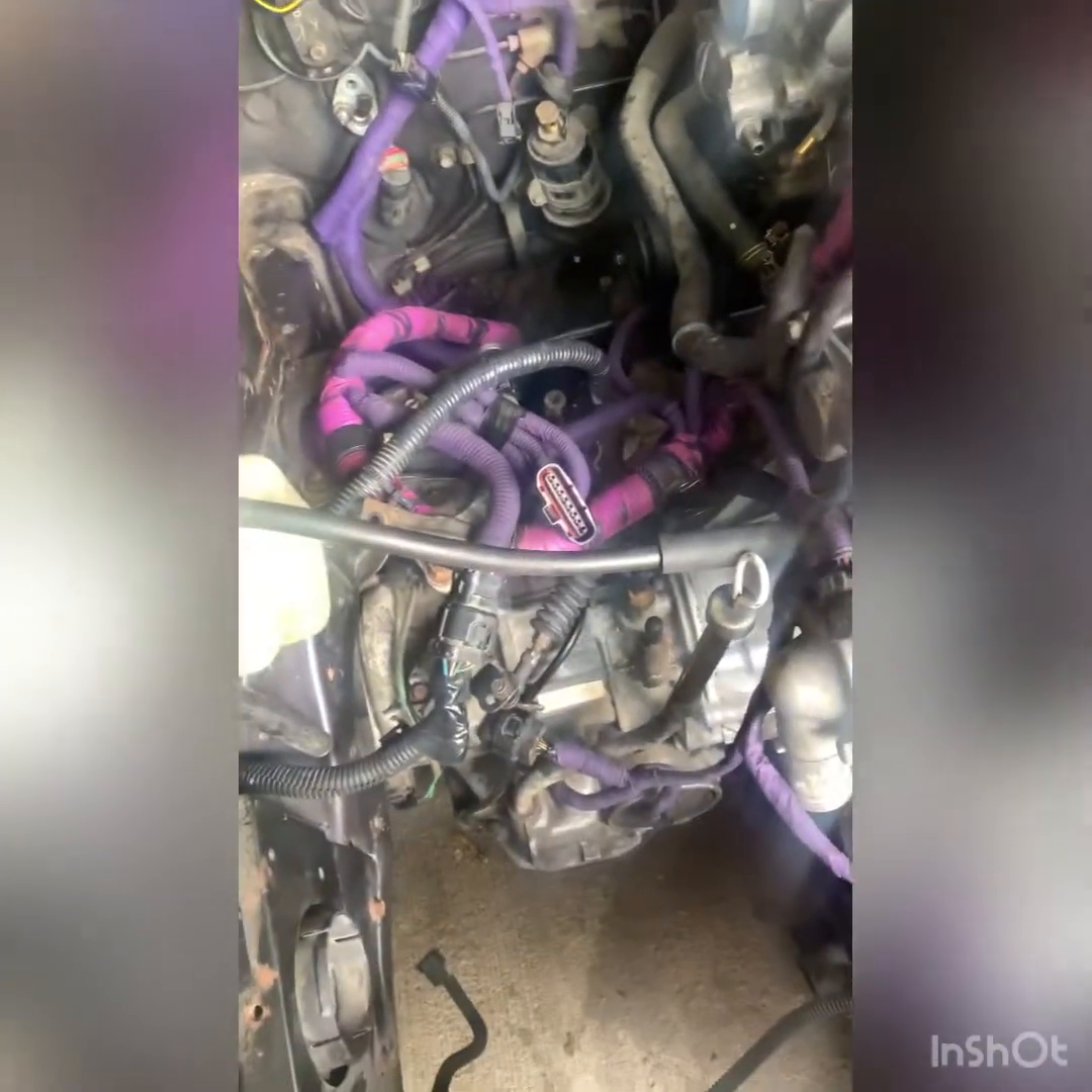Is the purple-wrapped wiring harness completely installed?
No.